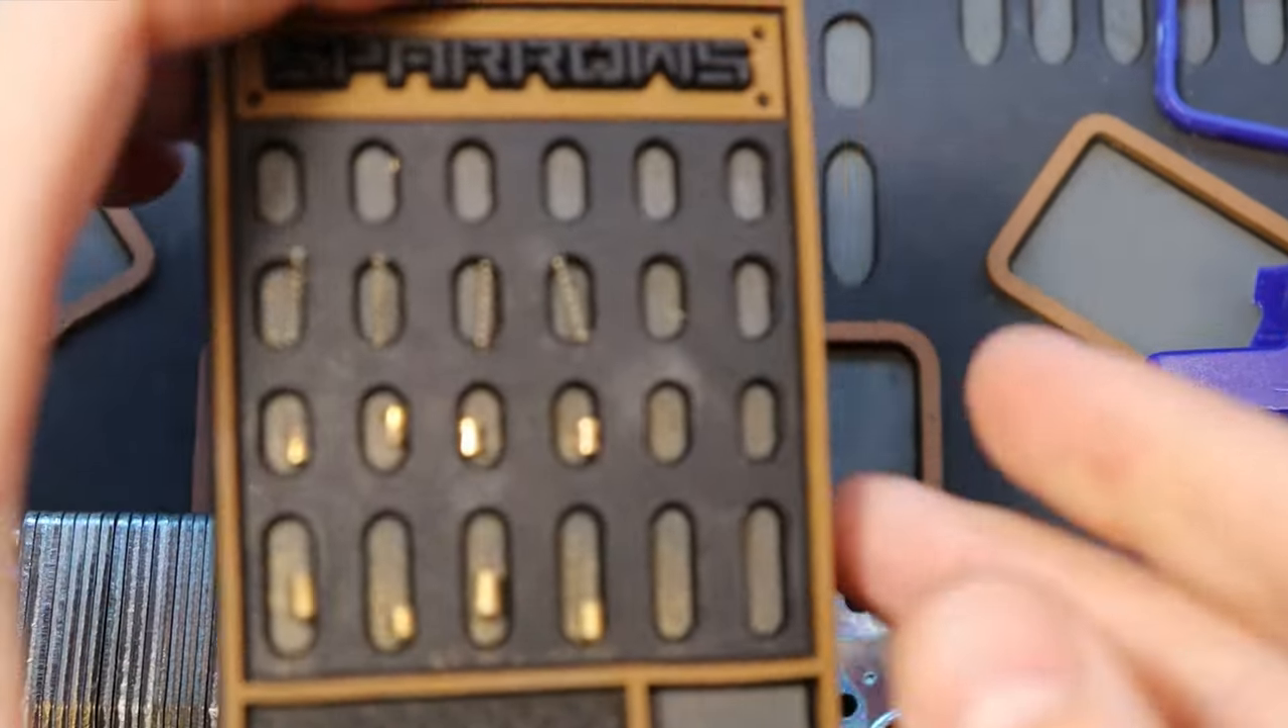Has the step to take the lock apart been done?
Yes.